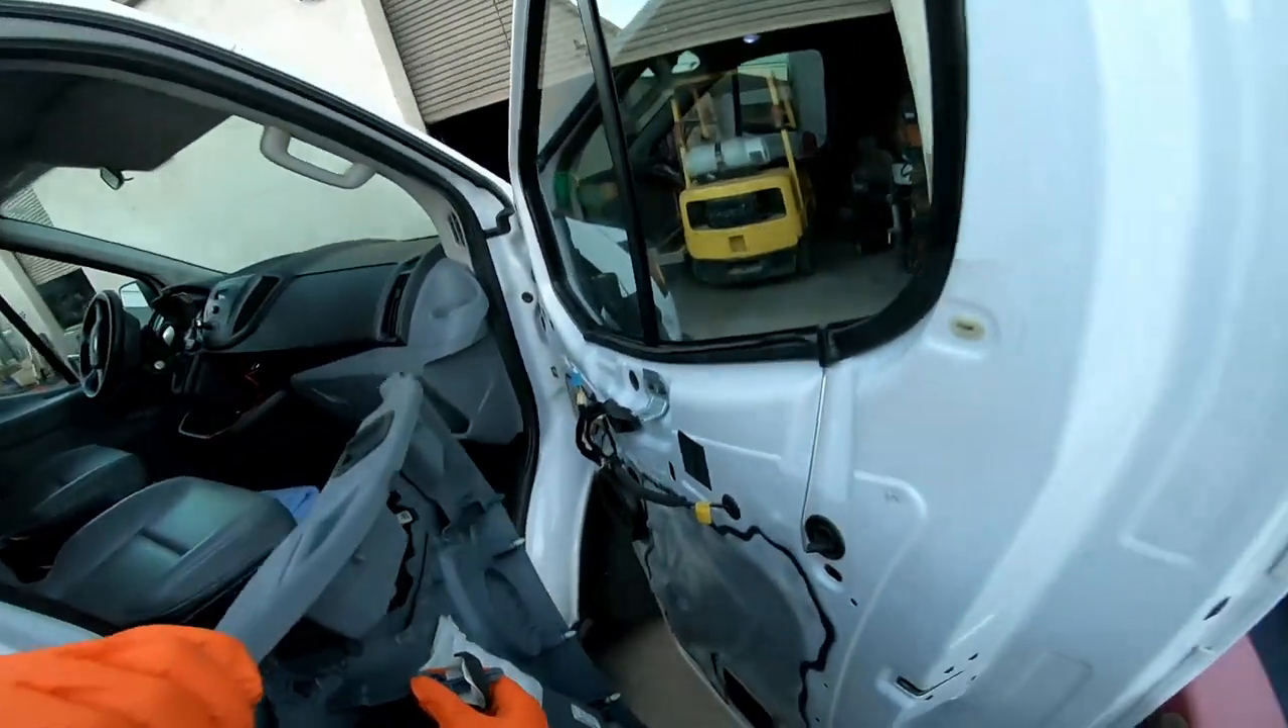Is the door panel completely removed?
Yes.